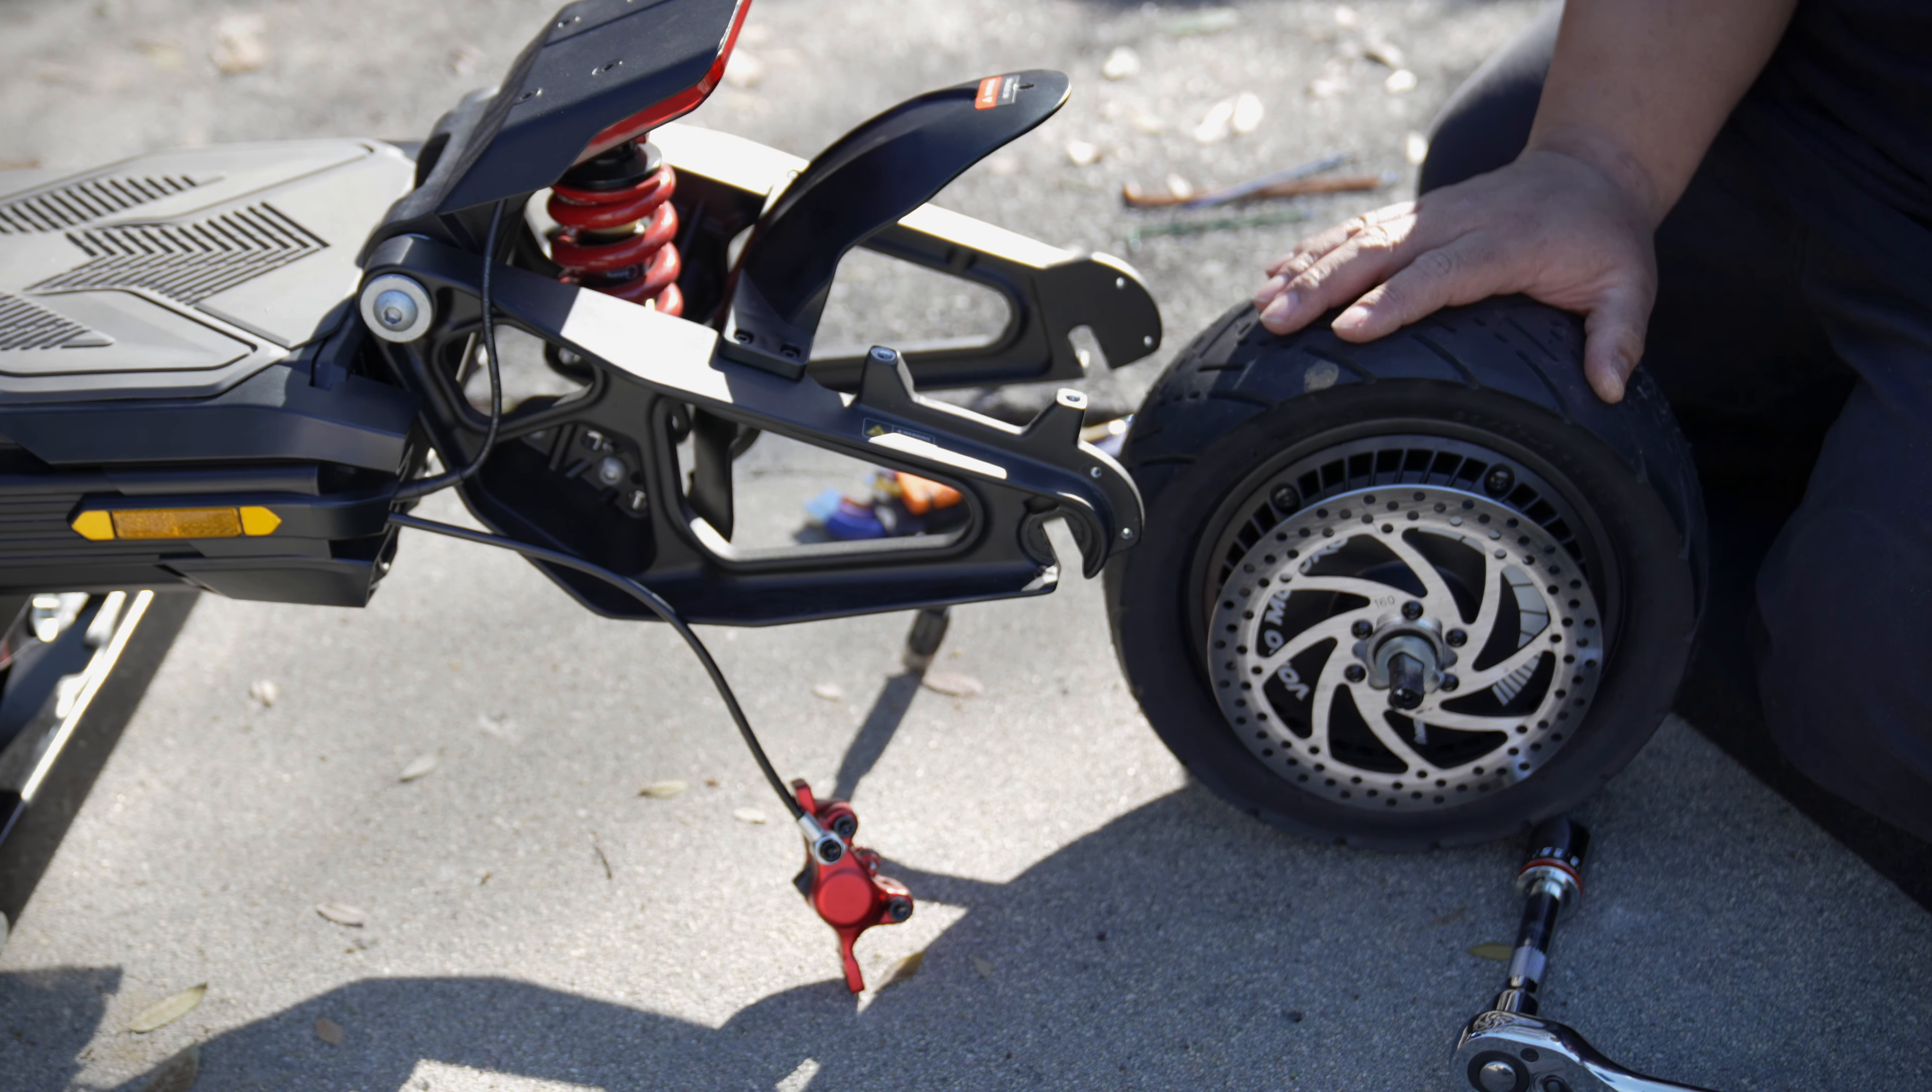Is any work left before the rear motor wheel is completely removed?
No.